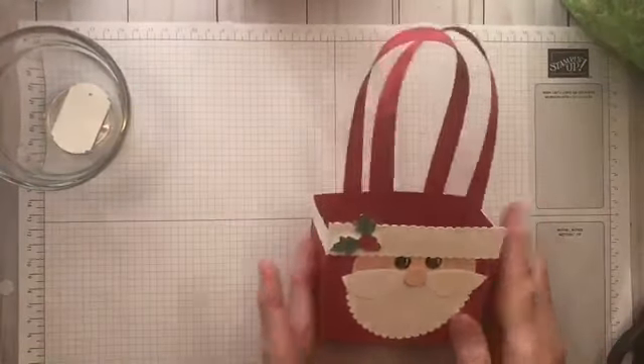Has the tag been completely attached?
No.